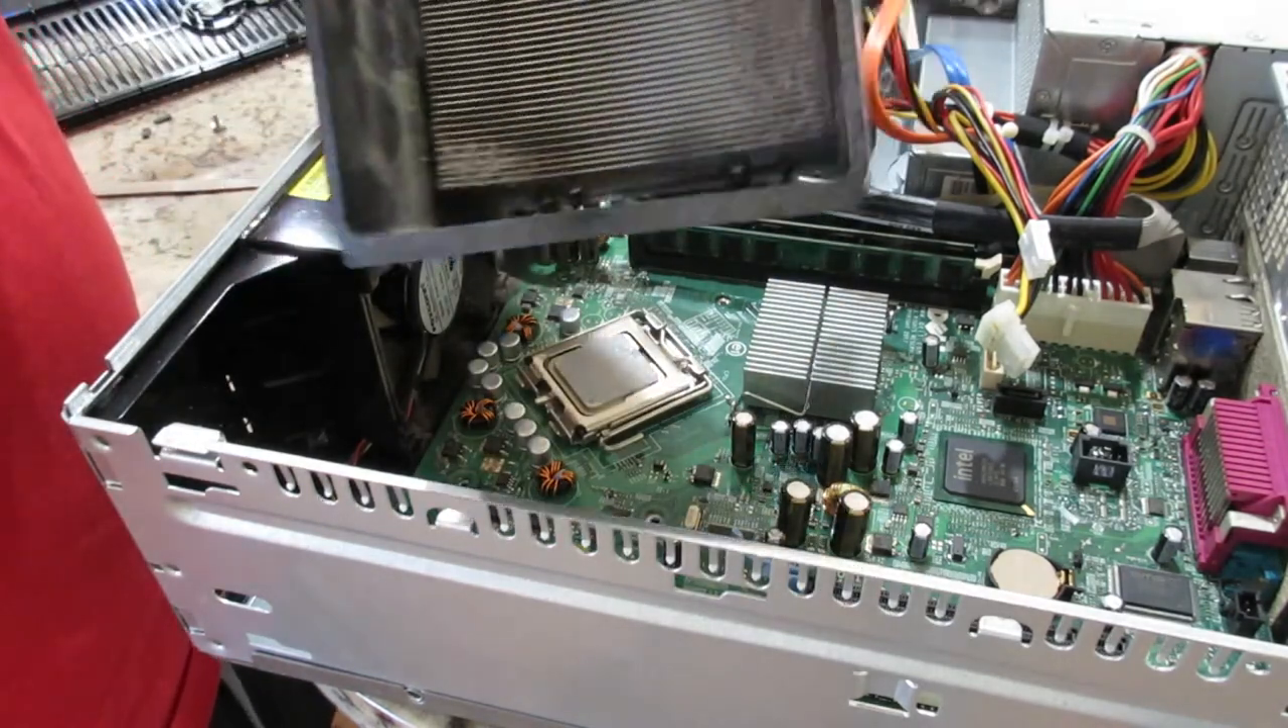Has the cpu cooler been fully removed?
Yes.